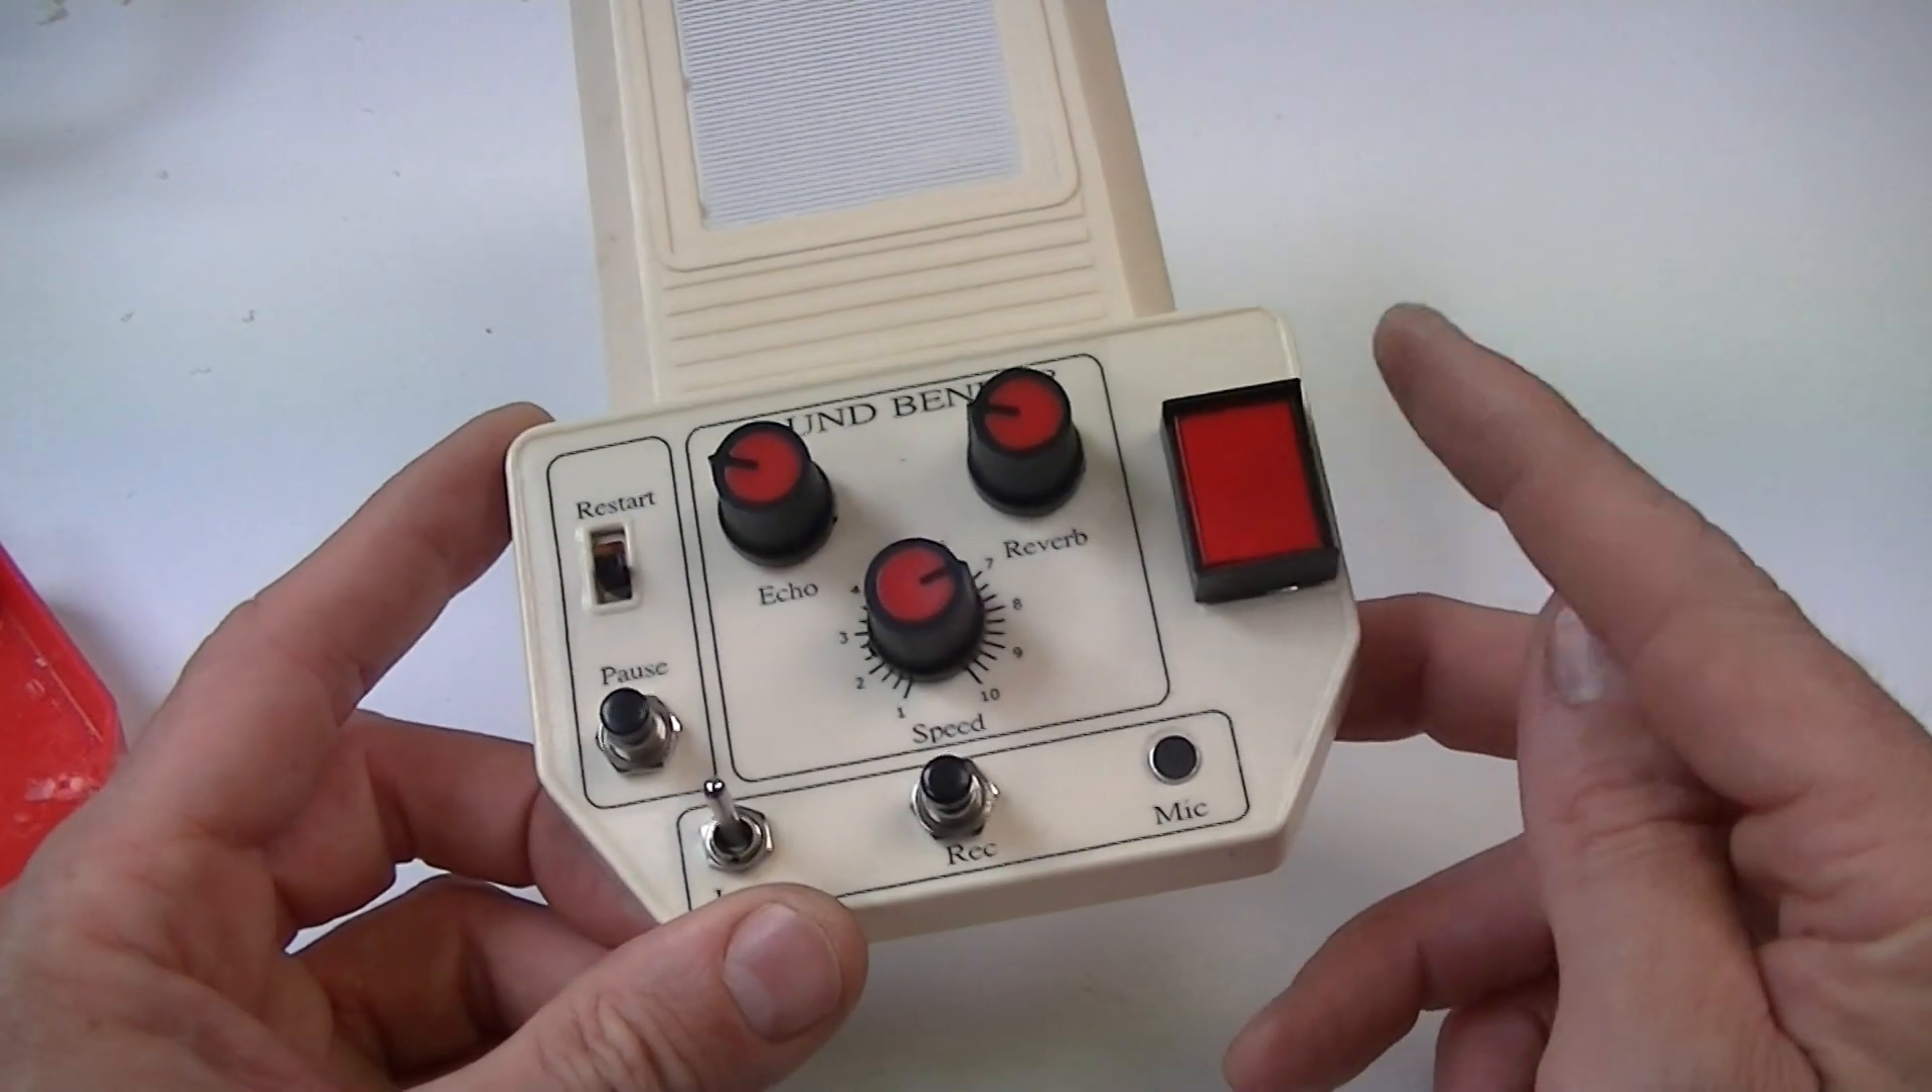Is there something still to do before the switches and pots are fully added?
No.